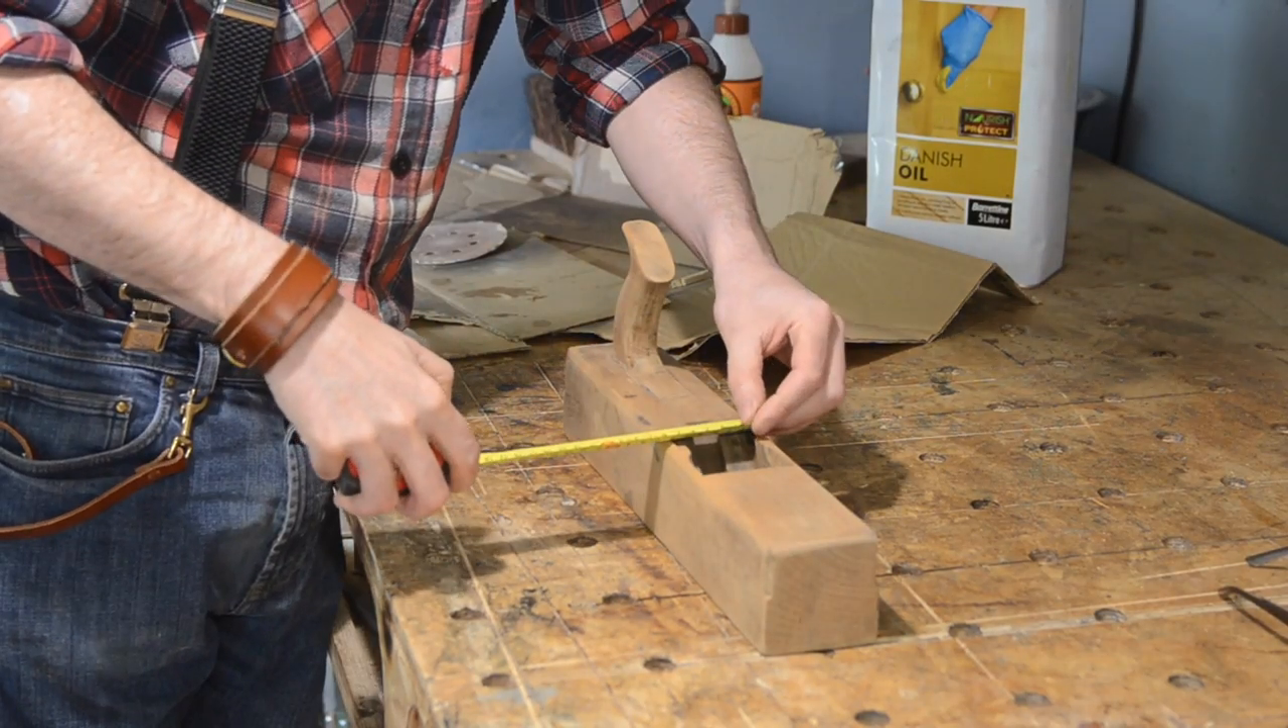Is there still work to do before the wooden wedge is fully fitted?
Yes.